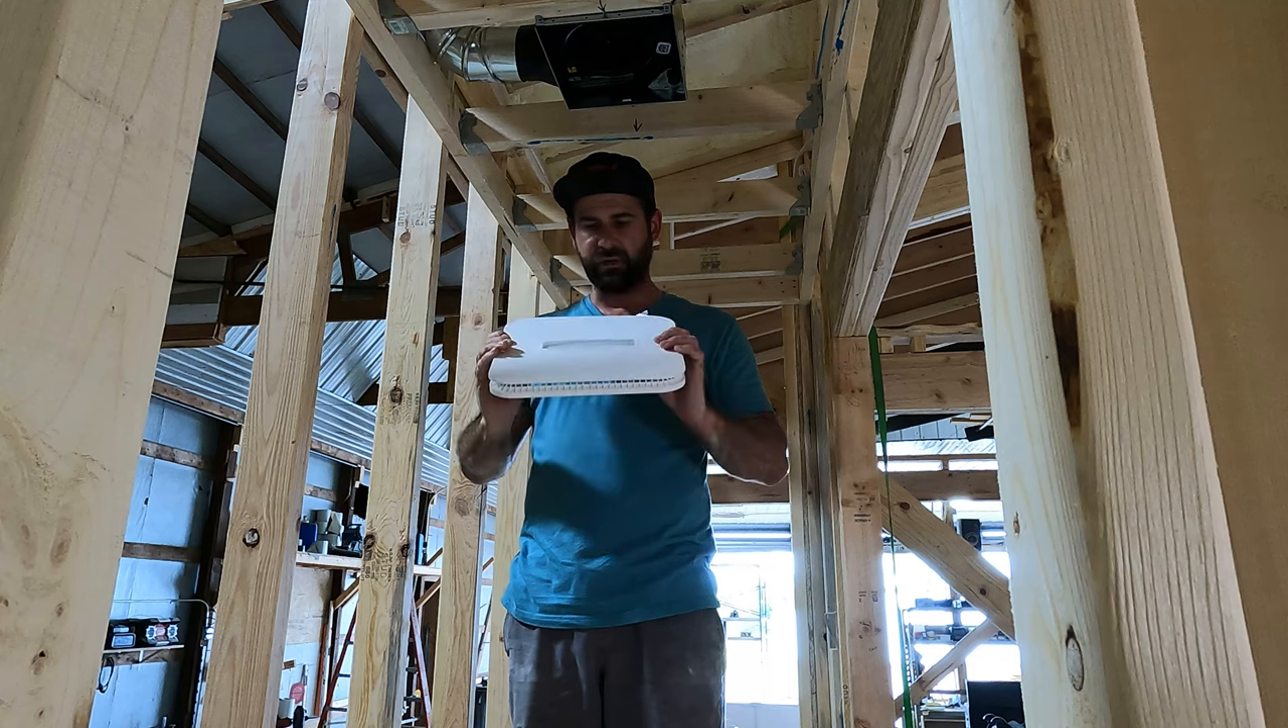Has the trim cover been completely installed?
No.